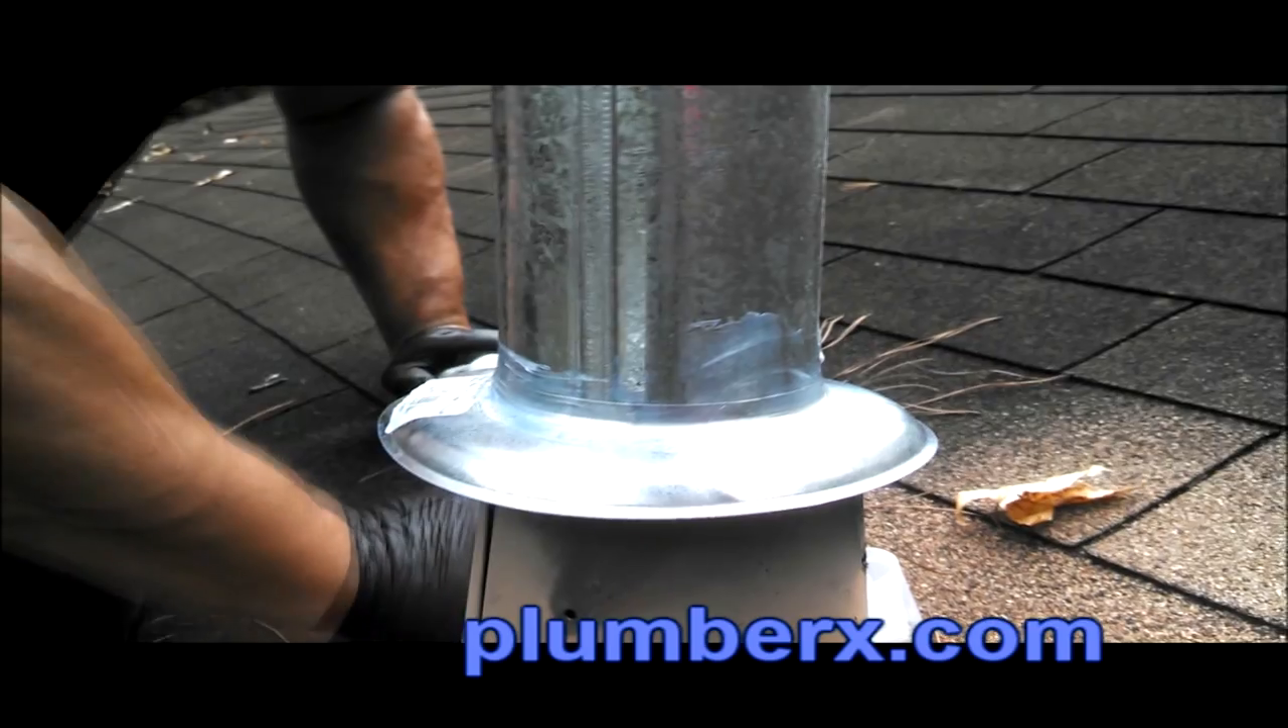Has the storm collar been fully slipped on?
Yes.